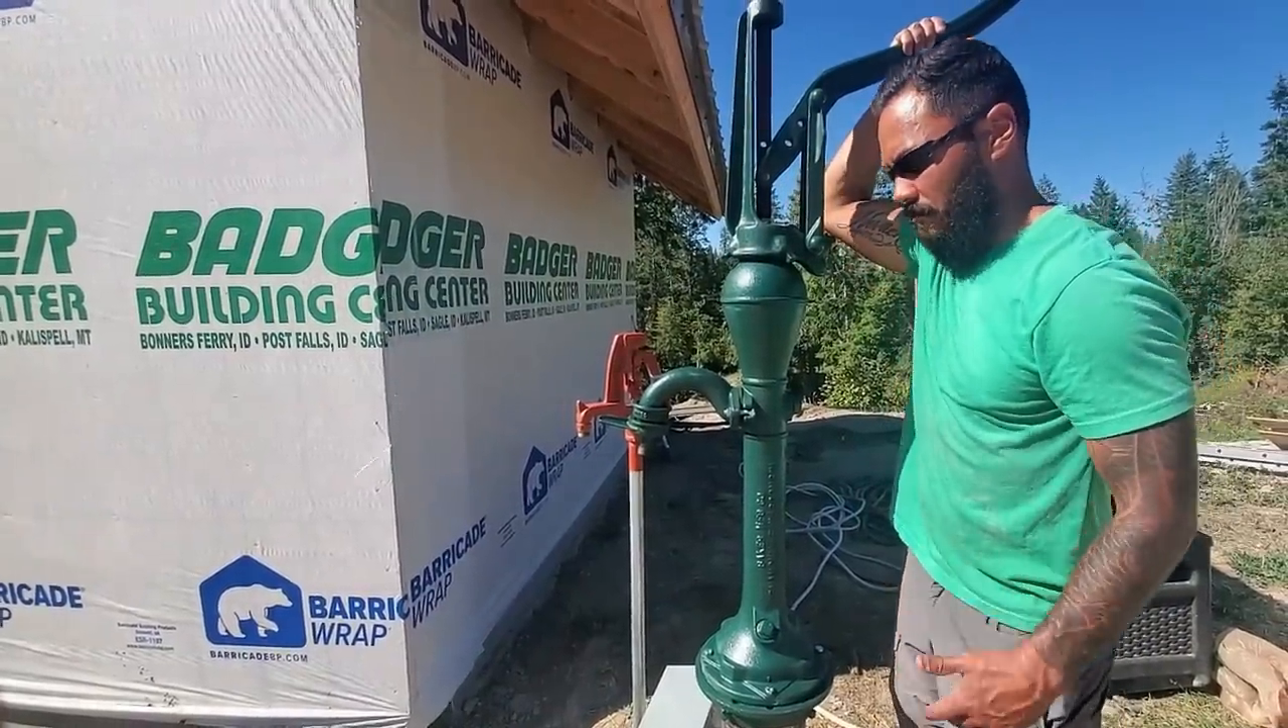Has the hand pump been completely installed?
Yes.